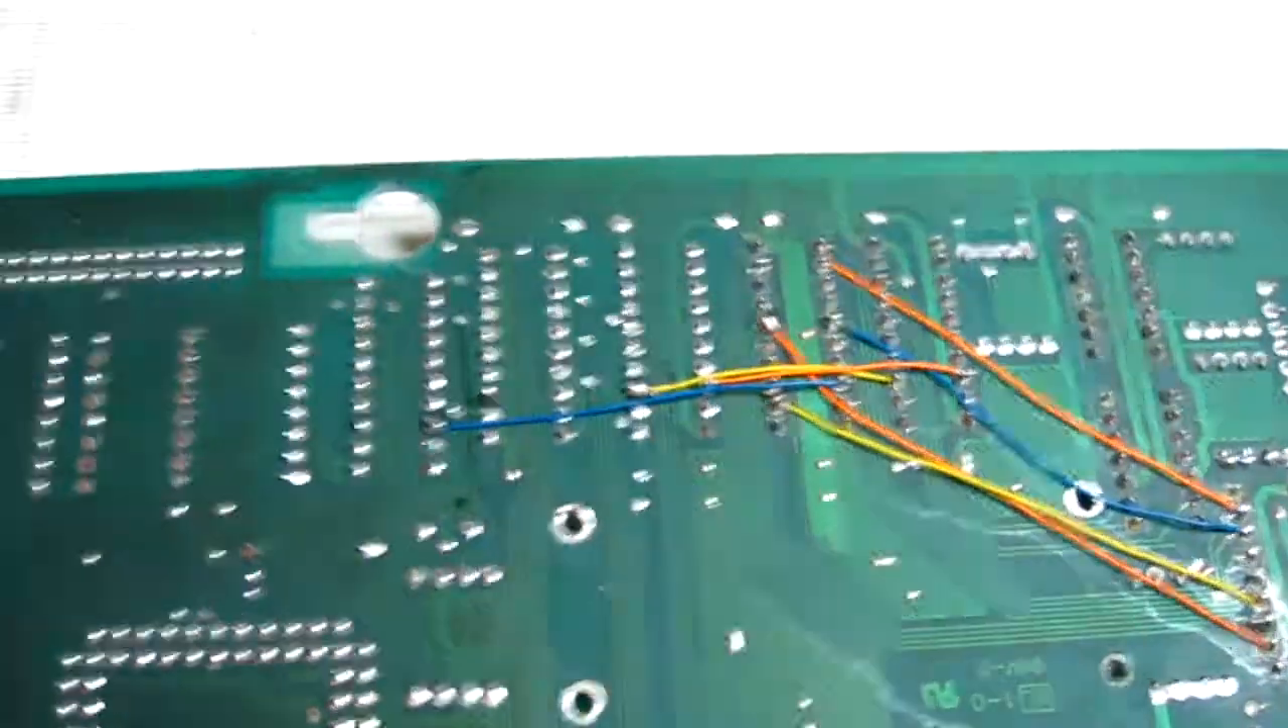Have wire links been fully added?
Yes.